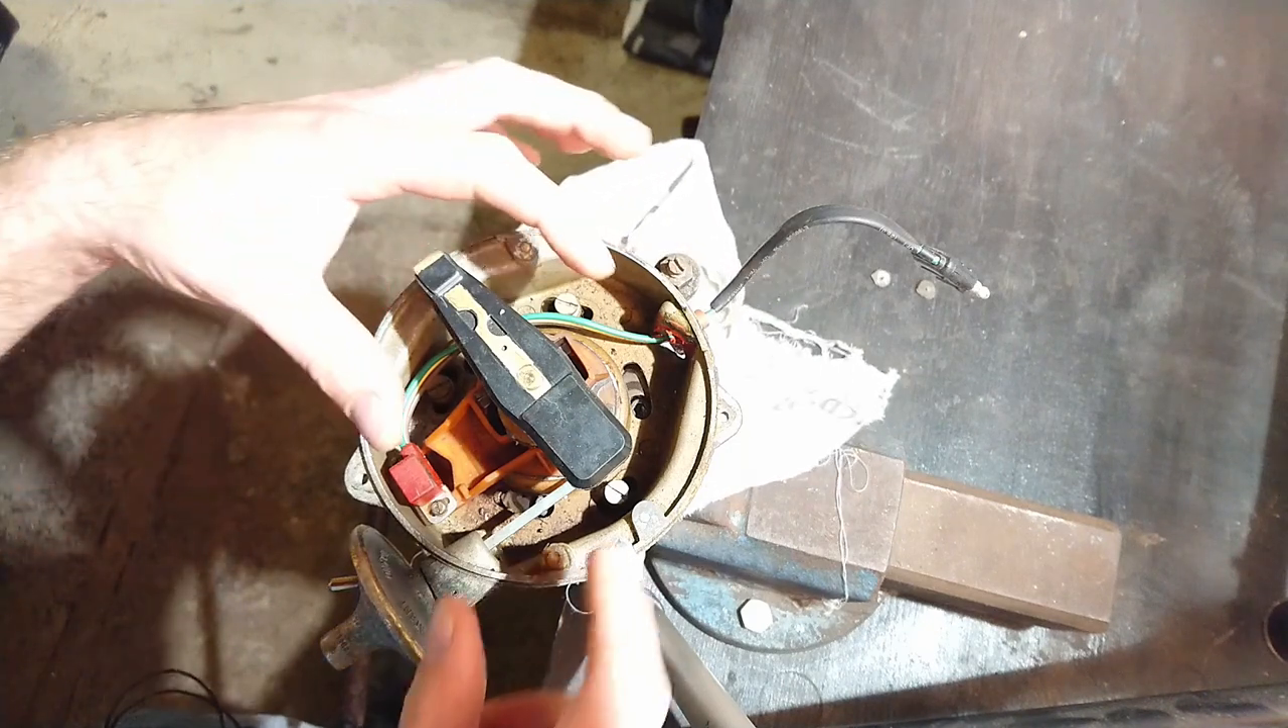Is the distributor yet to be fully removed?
No.